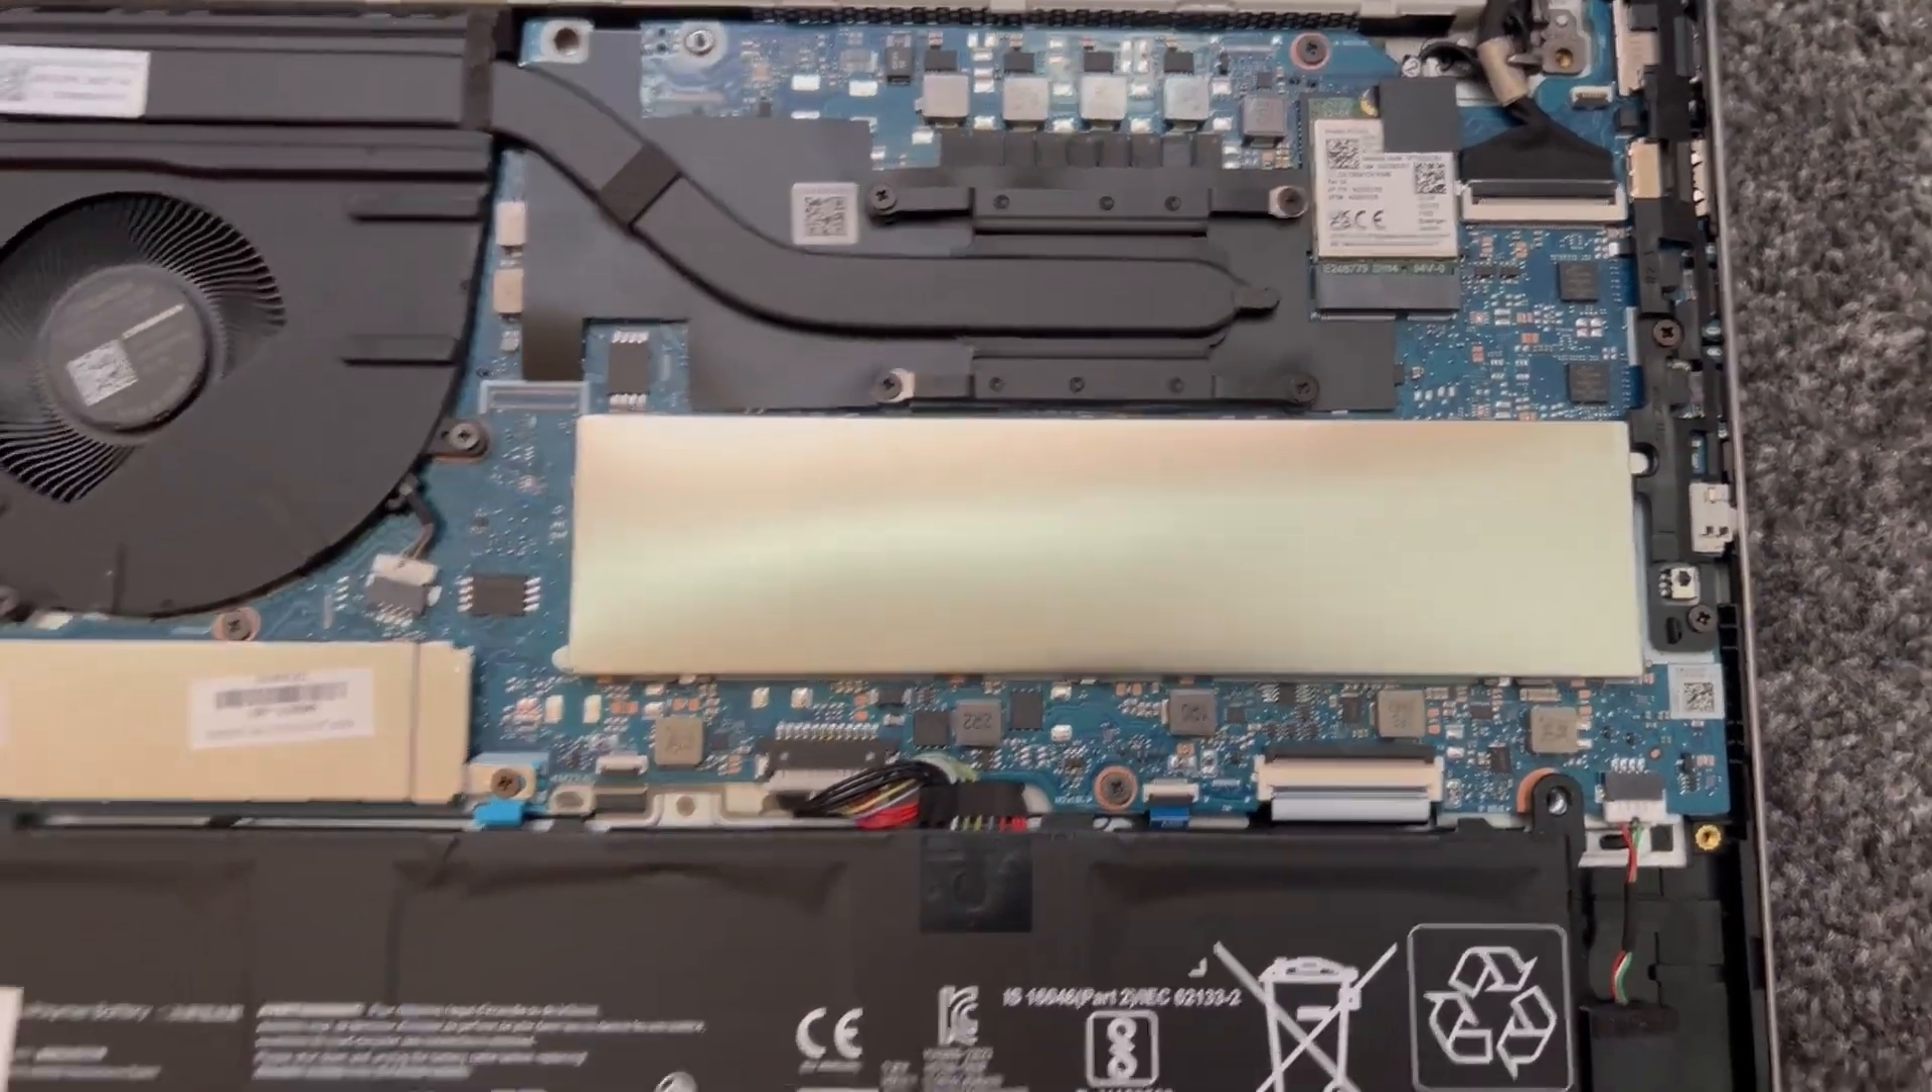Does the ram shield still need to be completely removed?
Yes.